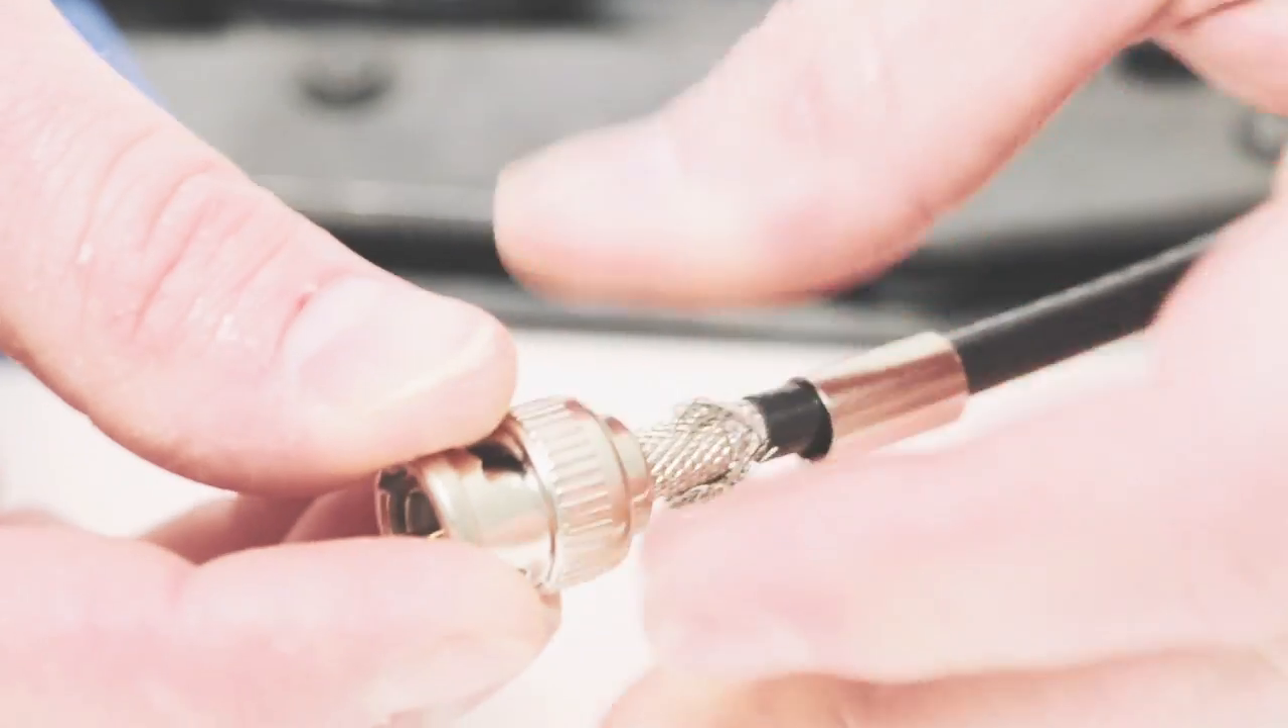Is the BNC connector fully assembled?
No.